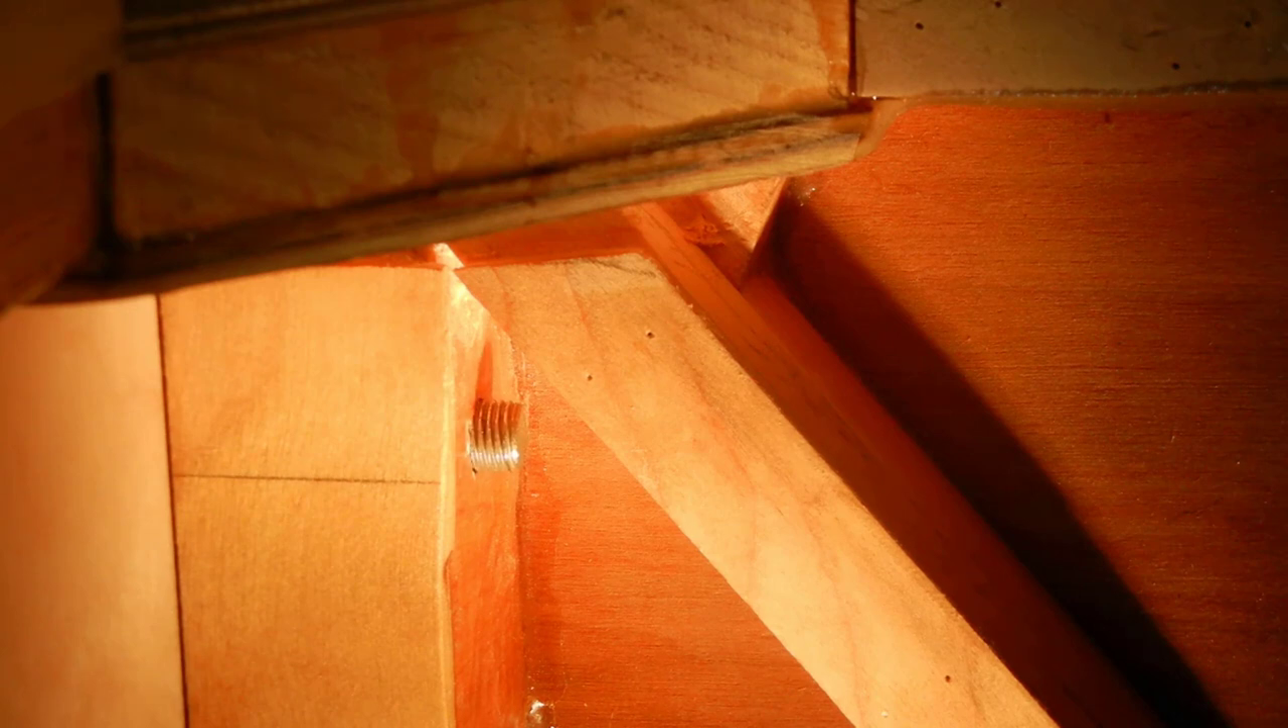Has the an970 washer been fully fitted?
No.